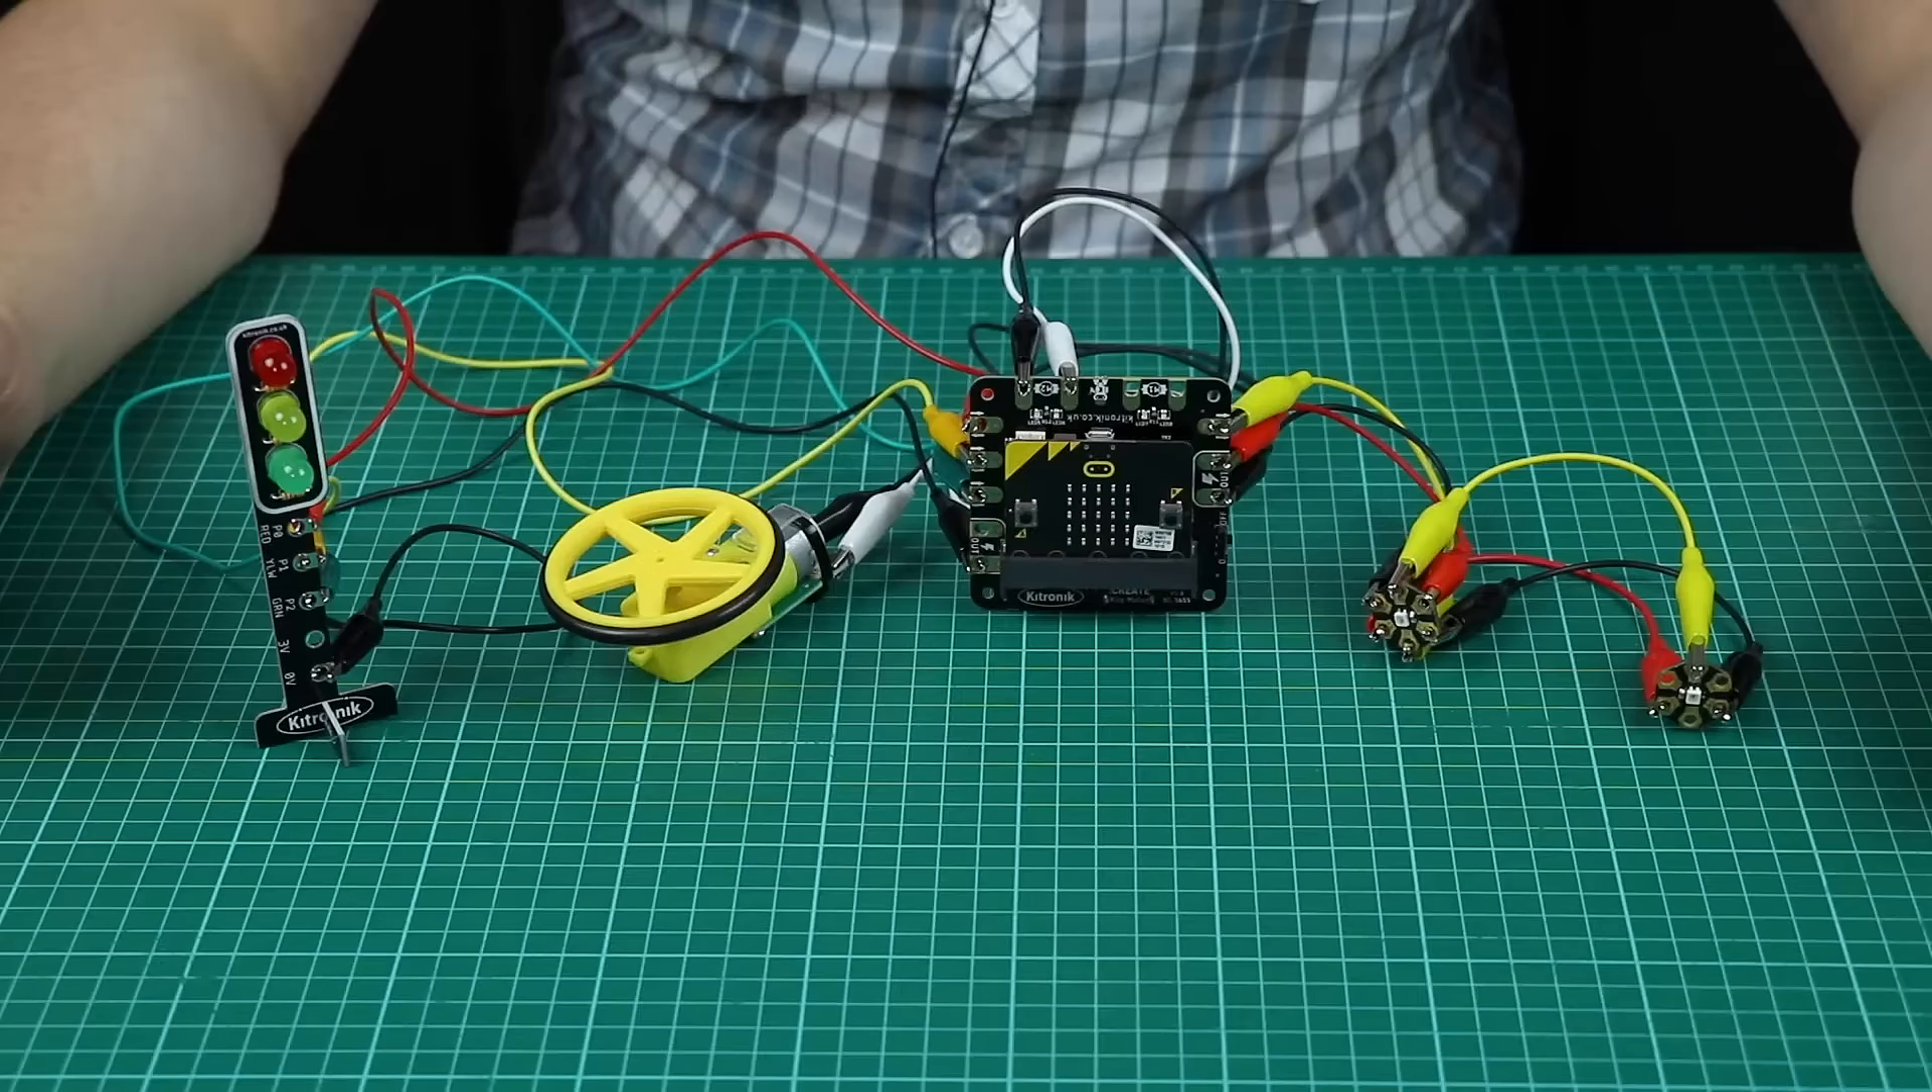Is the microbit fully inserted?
Yes.